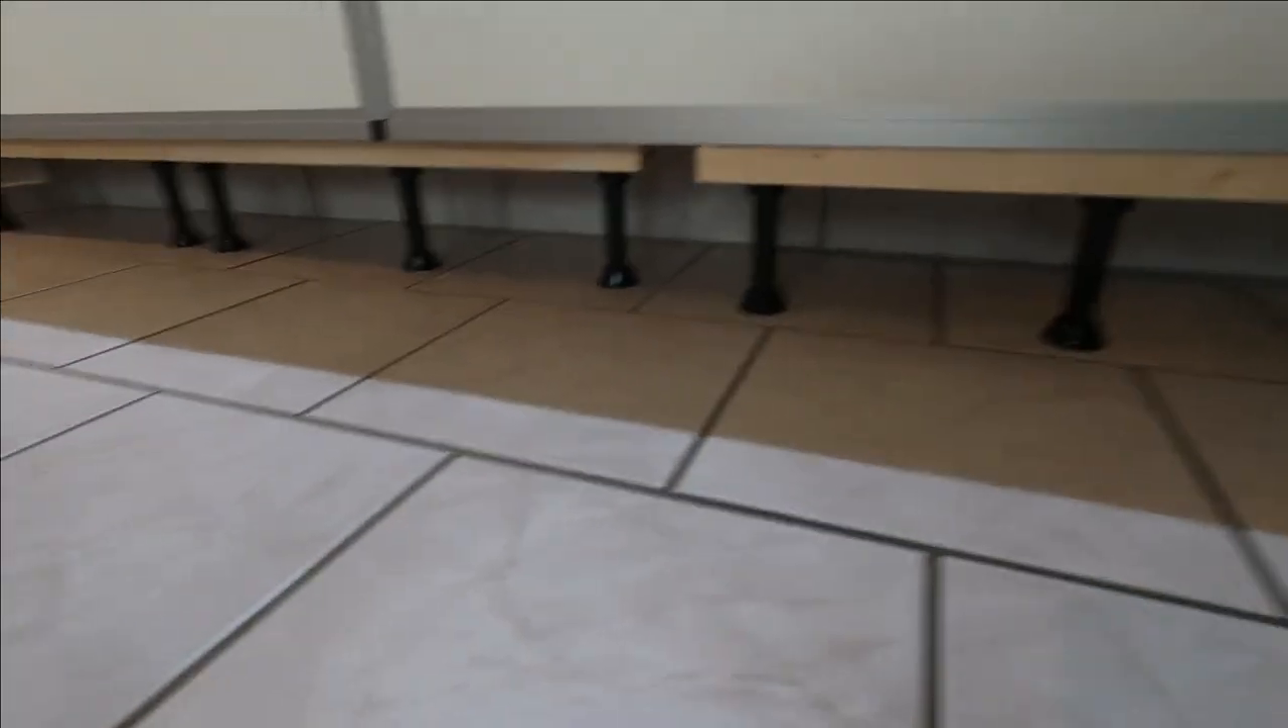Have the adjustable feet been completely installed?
Yes.